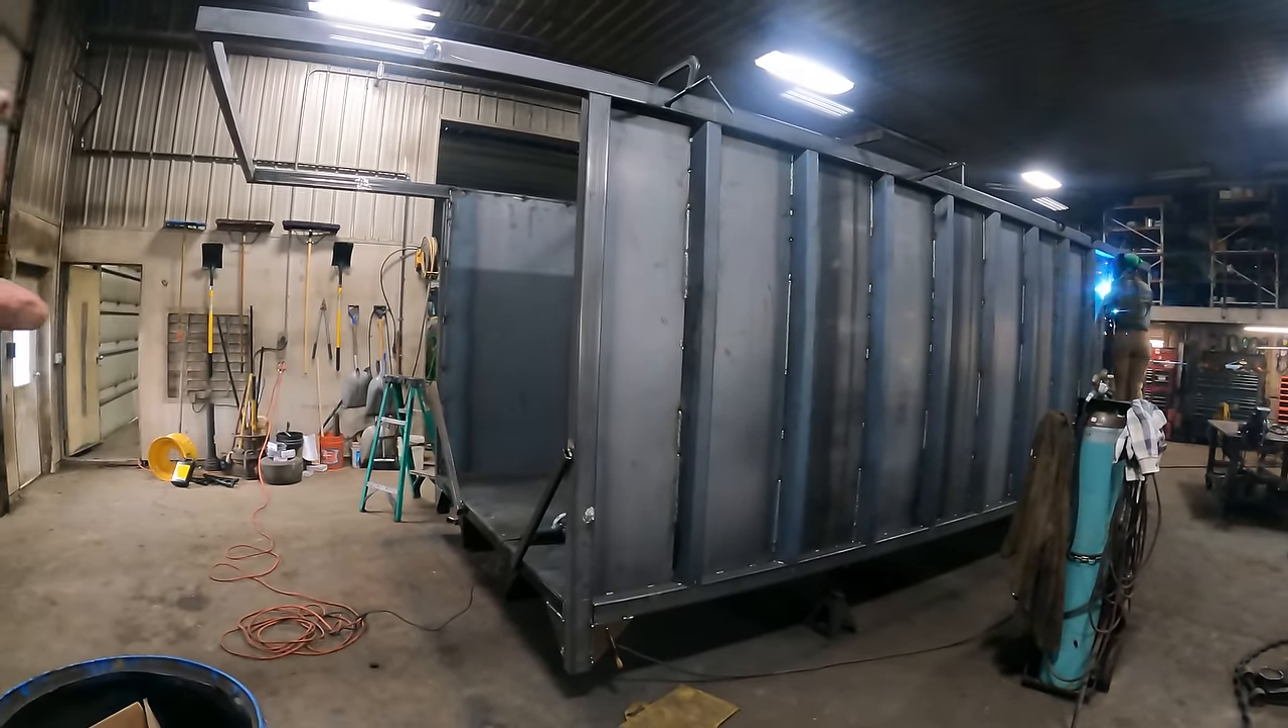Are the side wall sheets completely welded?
No.